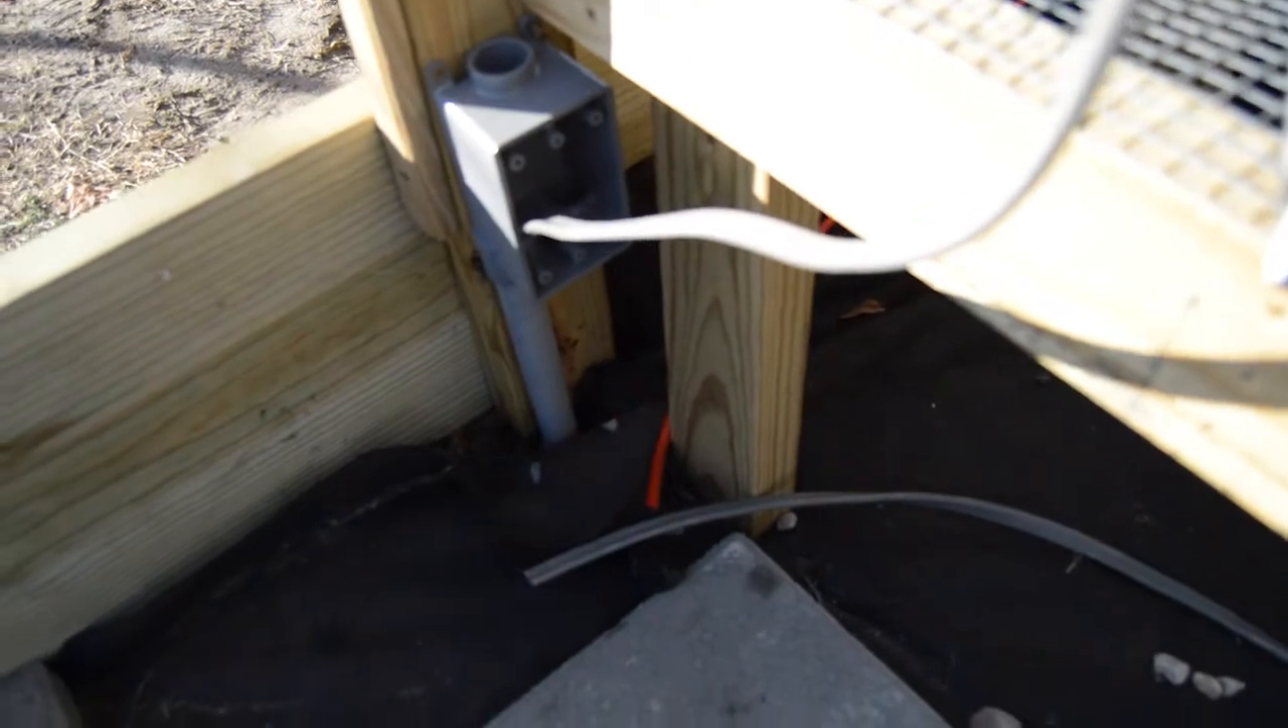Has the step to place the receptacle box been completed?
Yes.